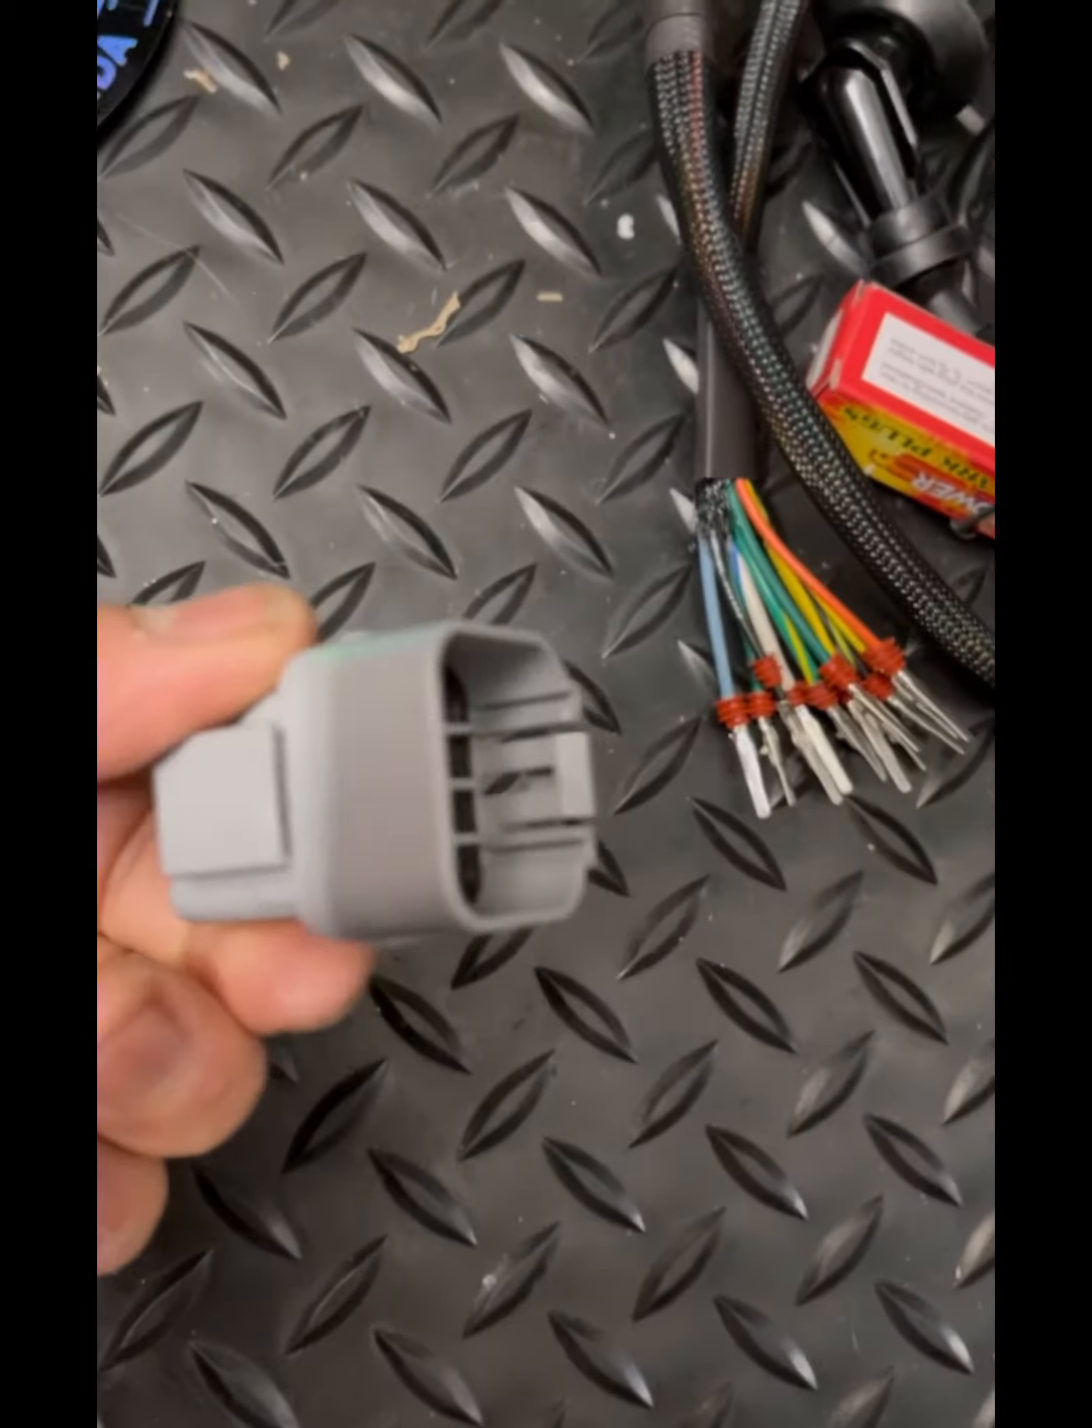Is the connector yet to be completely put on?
Yes.